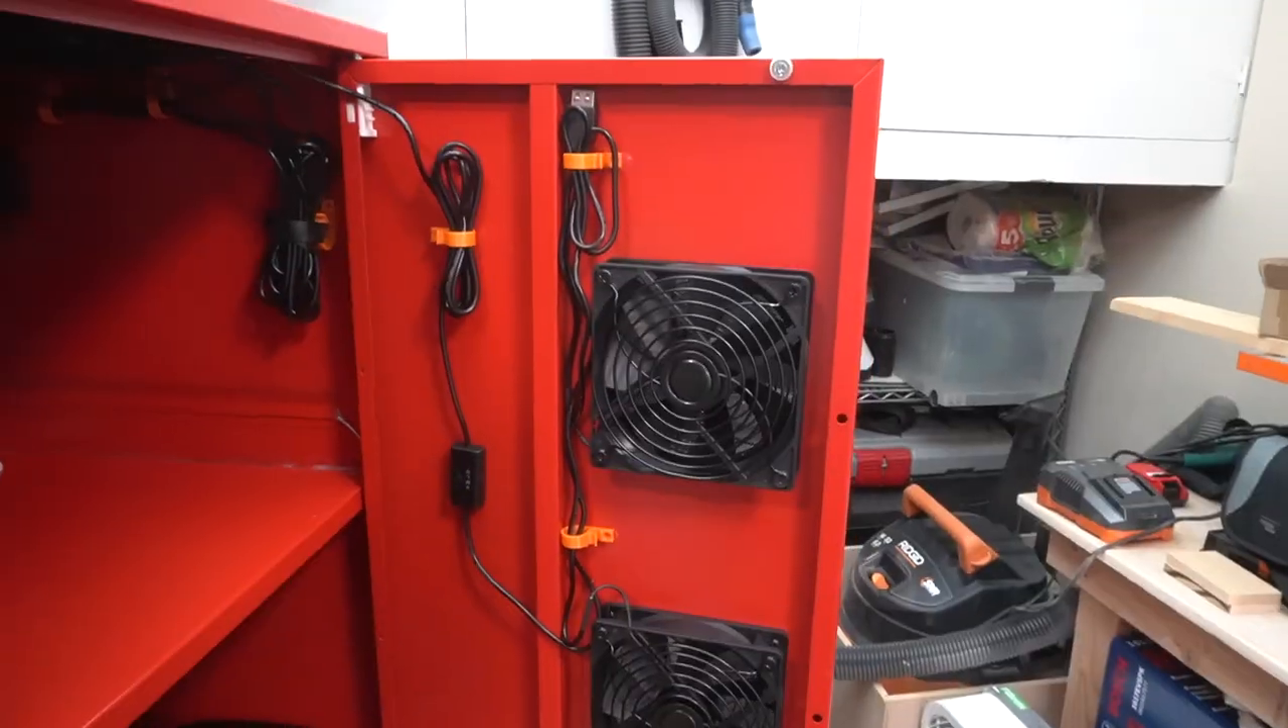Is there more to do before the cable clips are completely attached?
No.